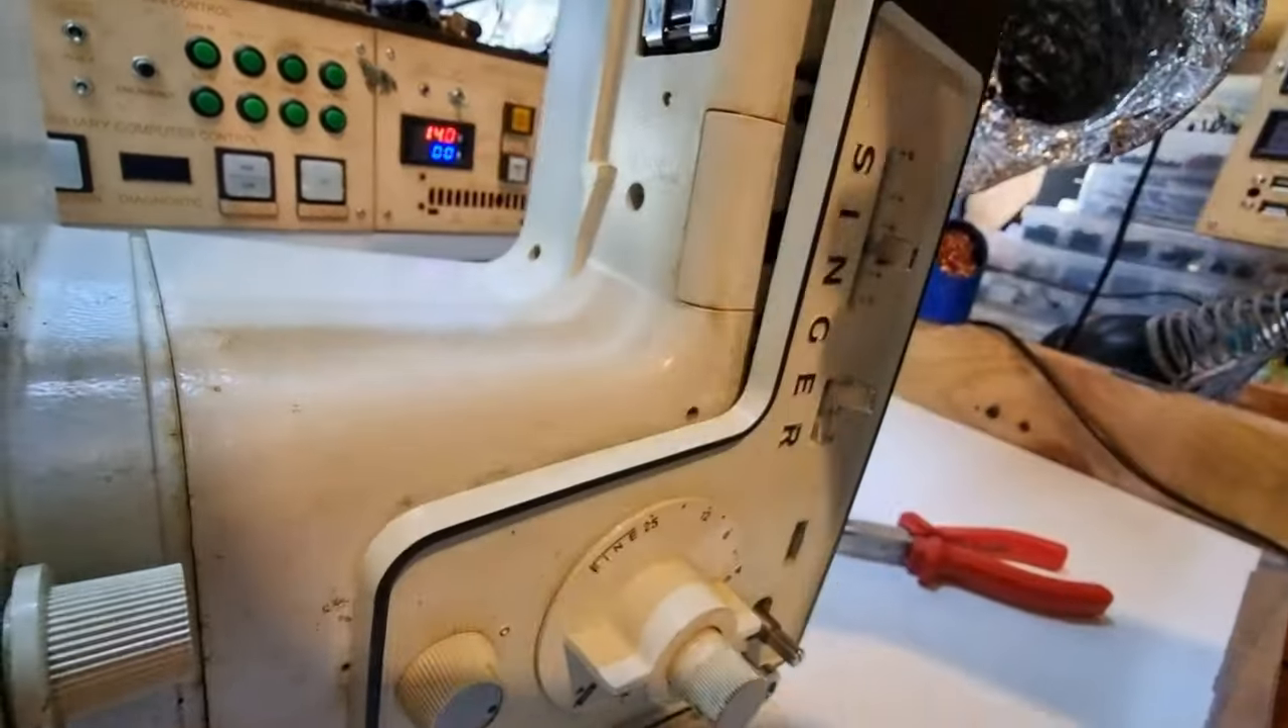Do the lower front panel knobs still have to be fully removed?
Yes.